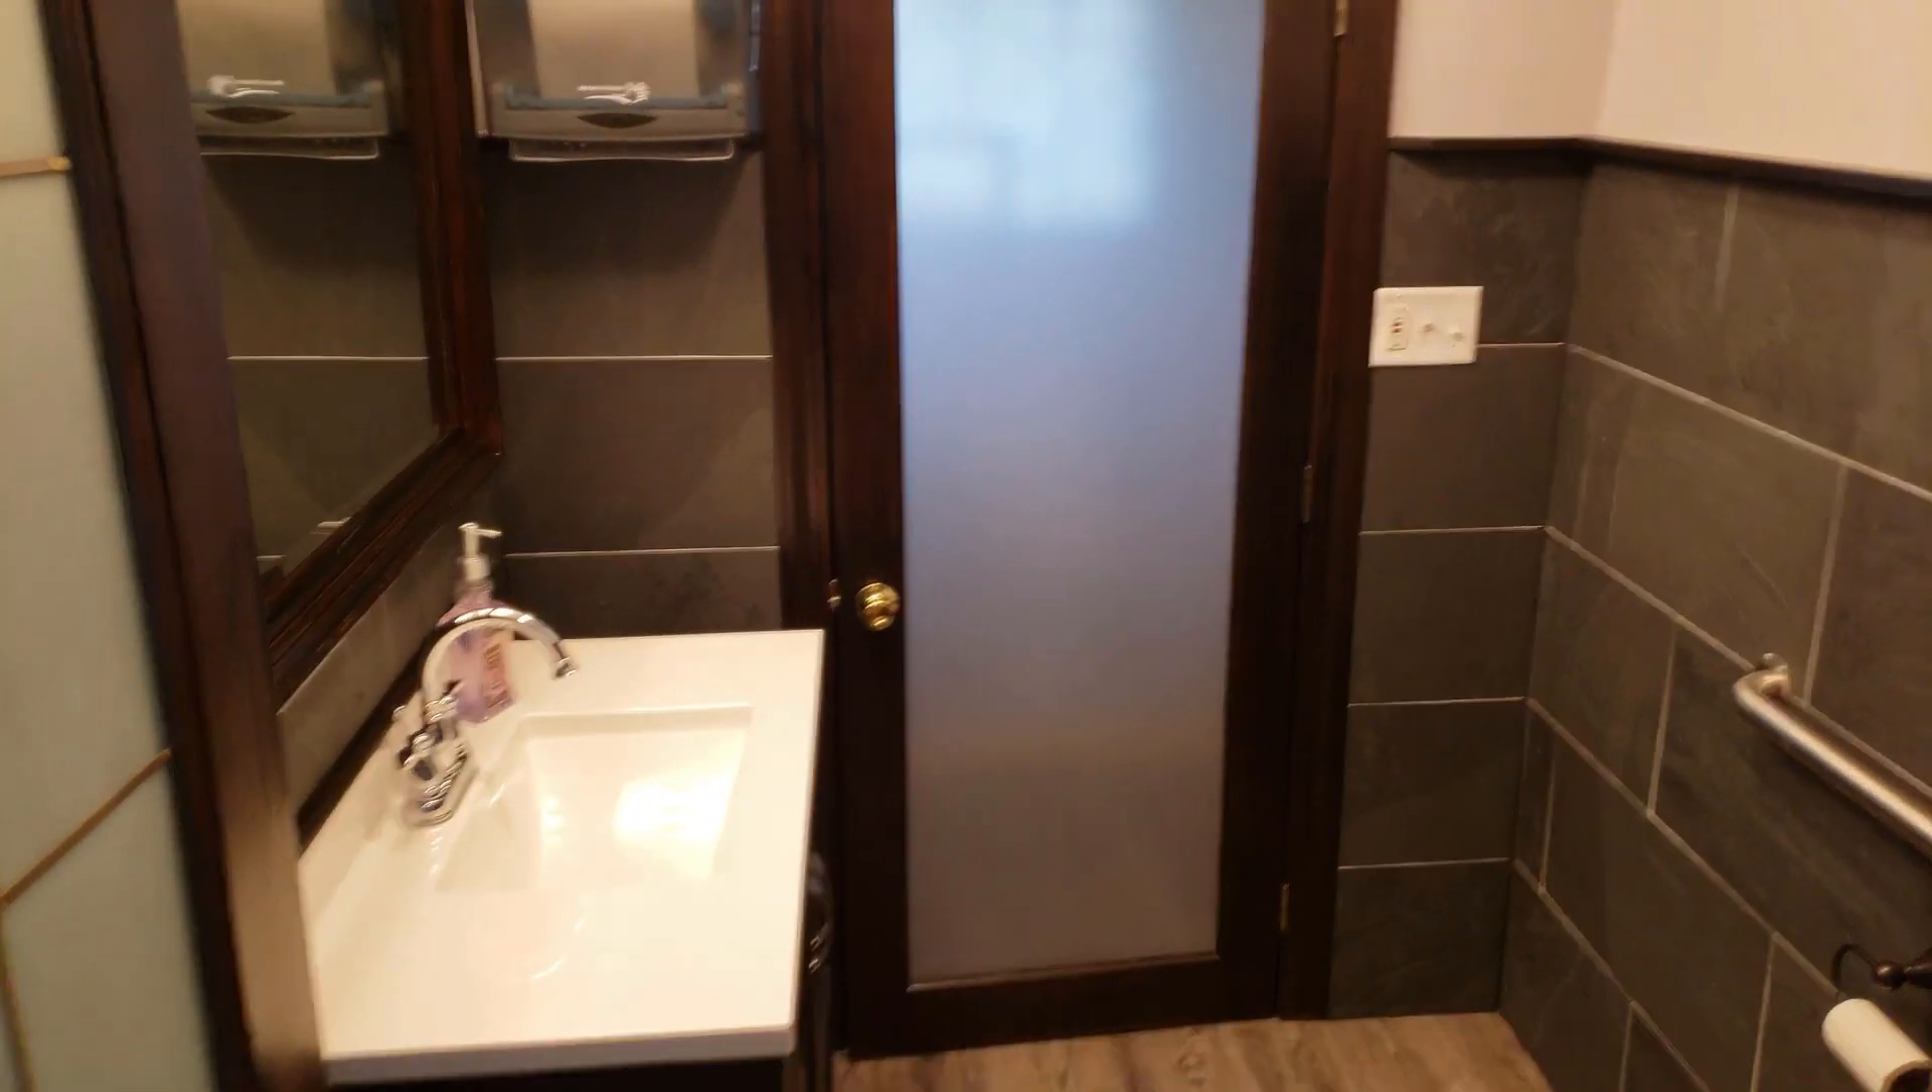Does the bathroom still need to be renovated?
No.